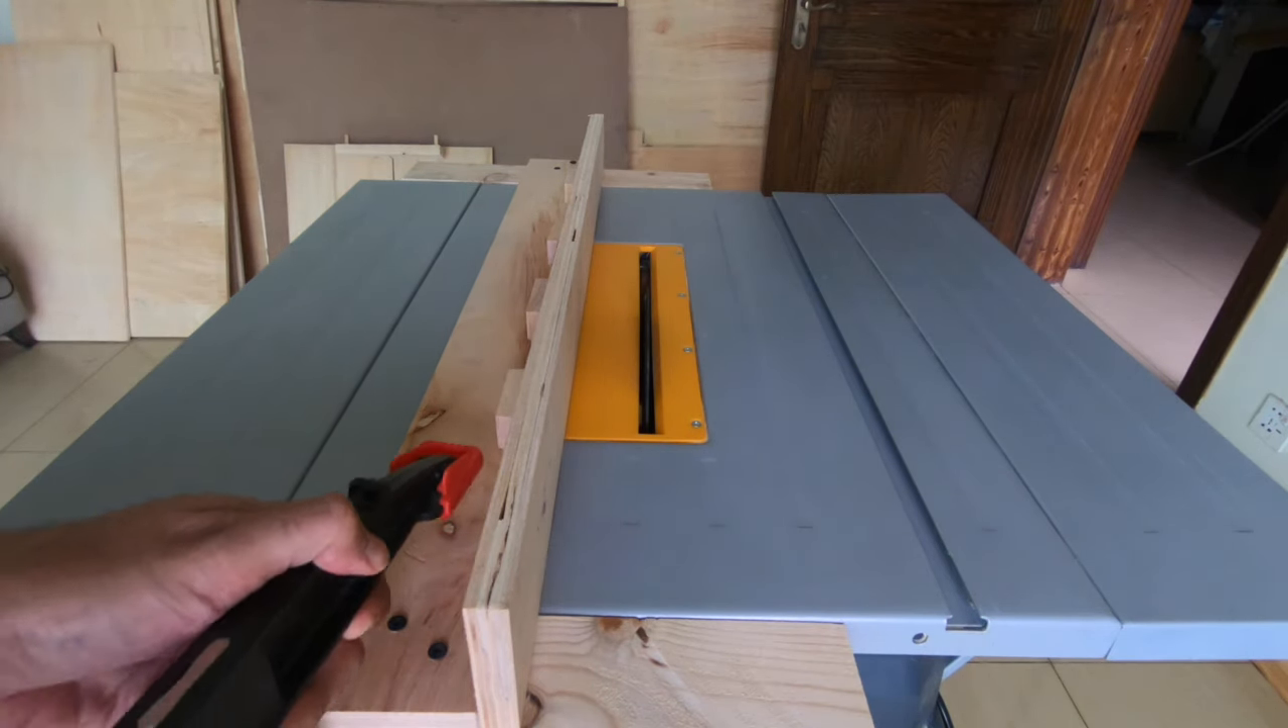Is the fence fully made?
Yes.